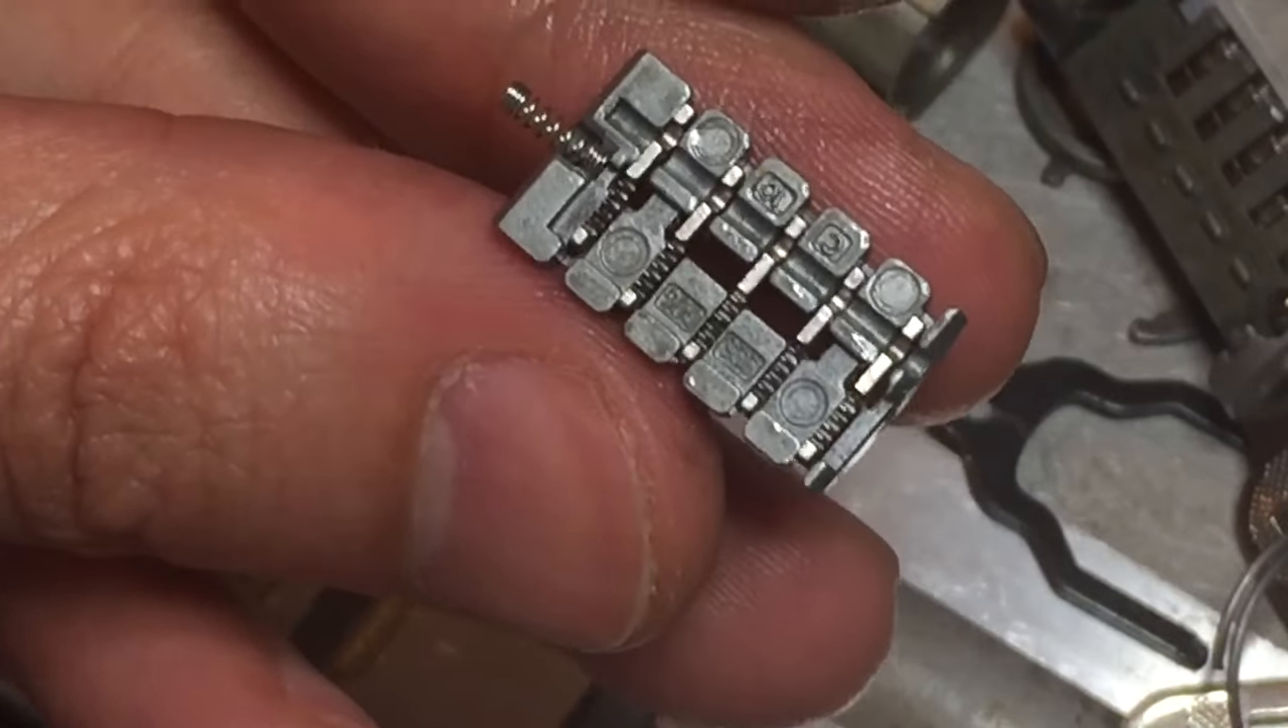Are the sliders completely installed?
Yes.